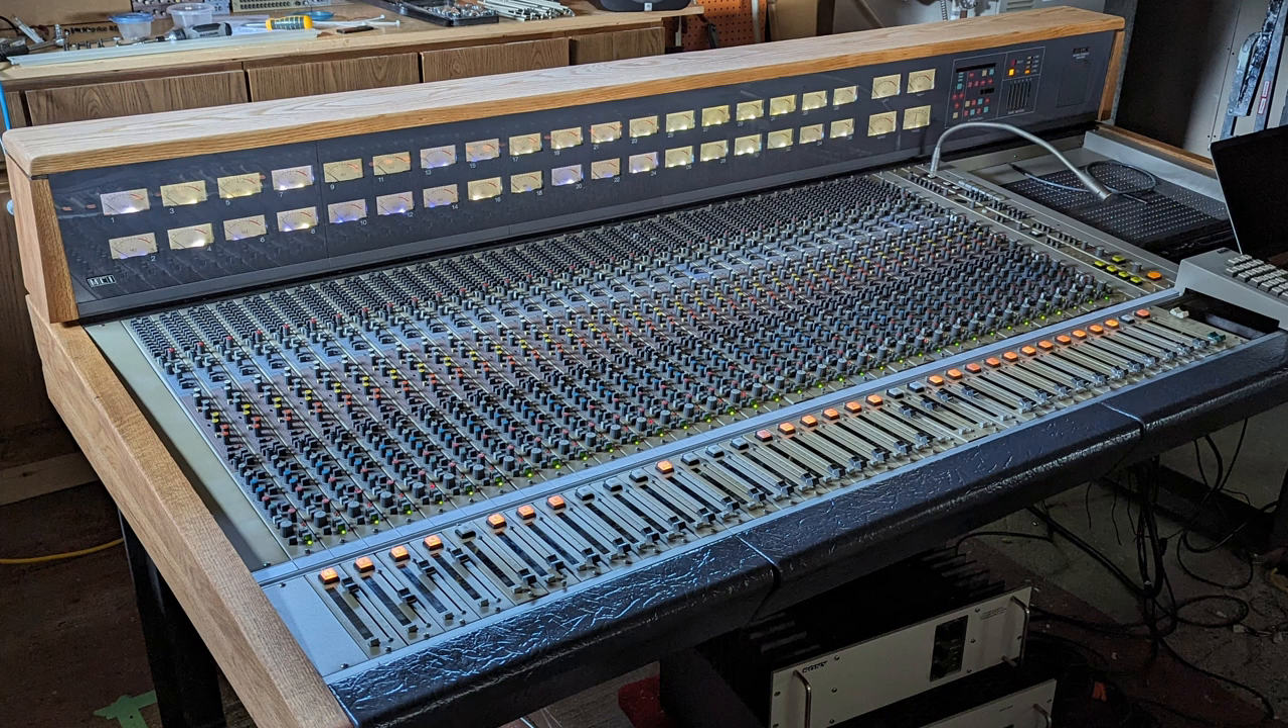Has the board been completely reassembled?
Yes.